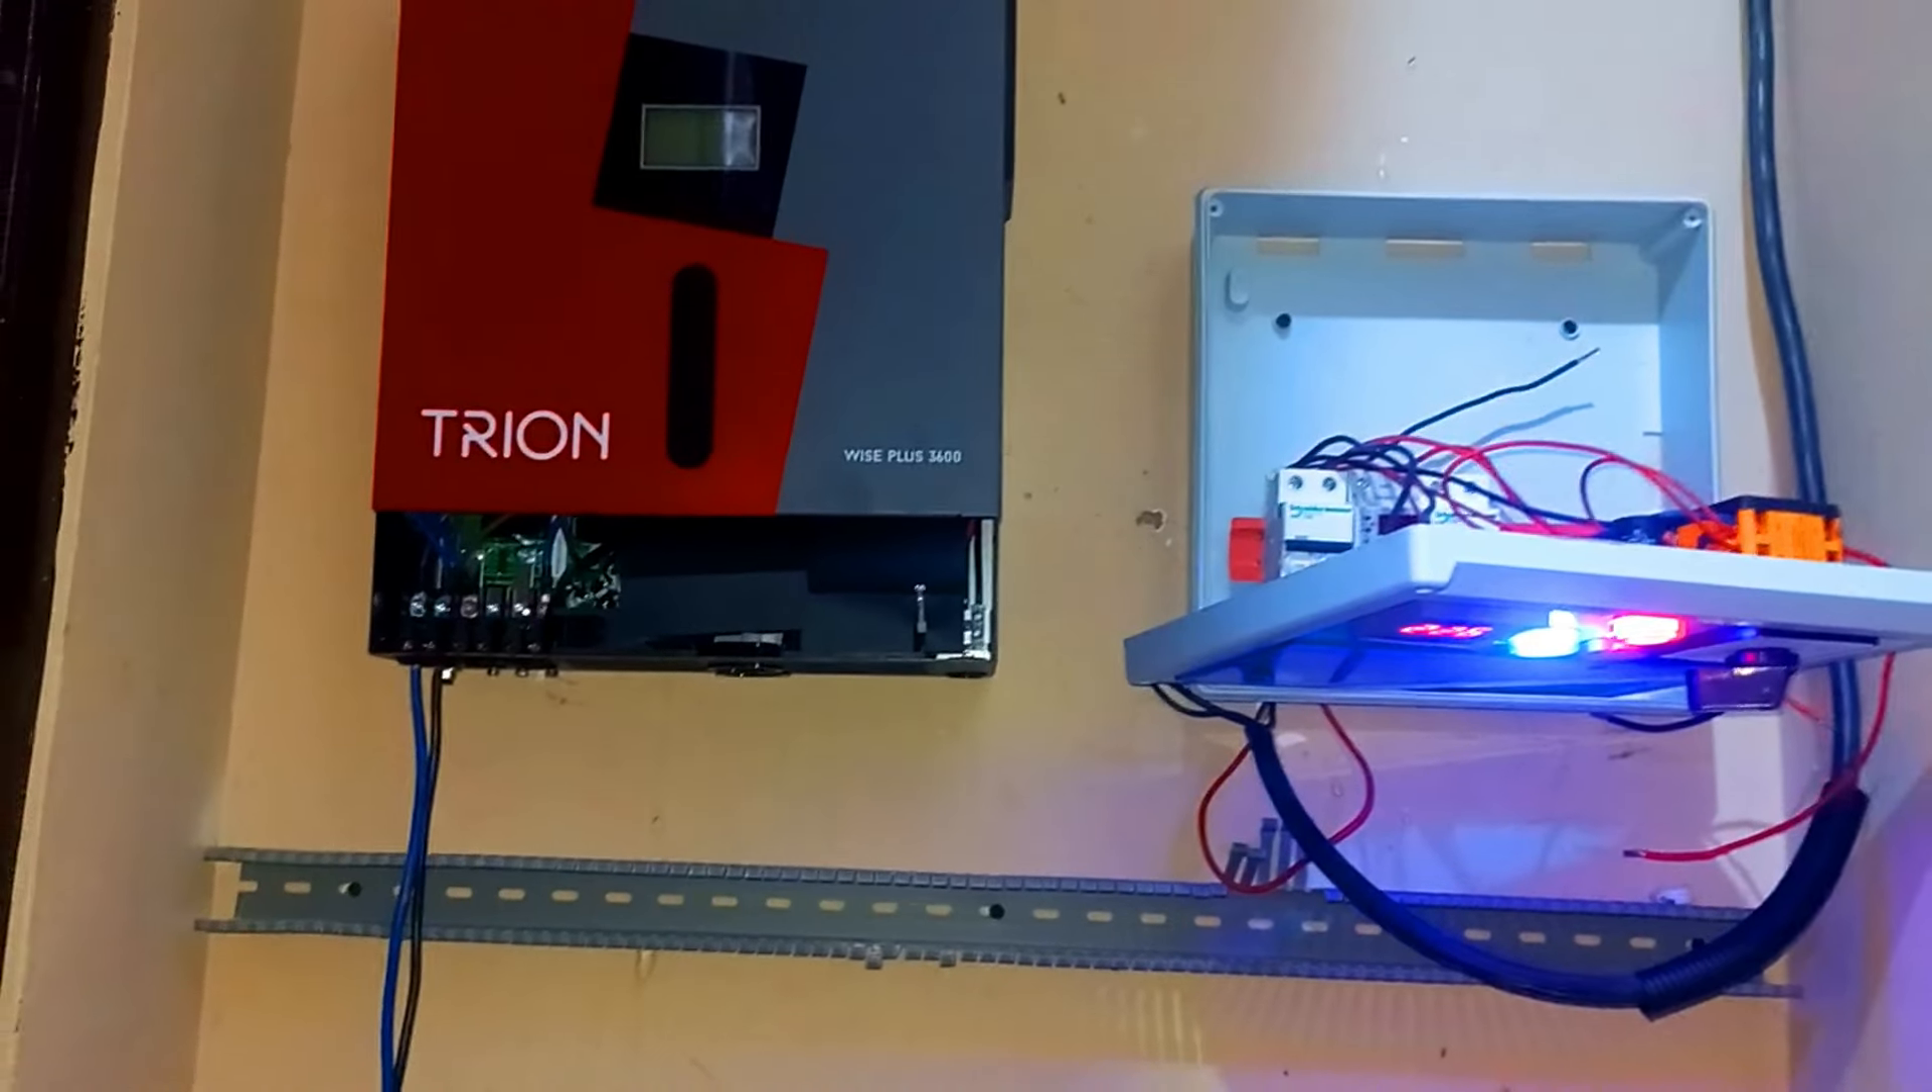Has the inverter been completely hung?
Yes.